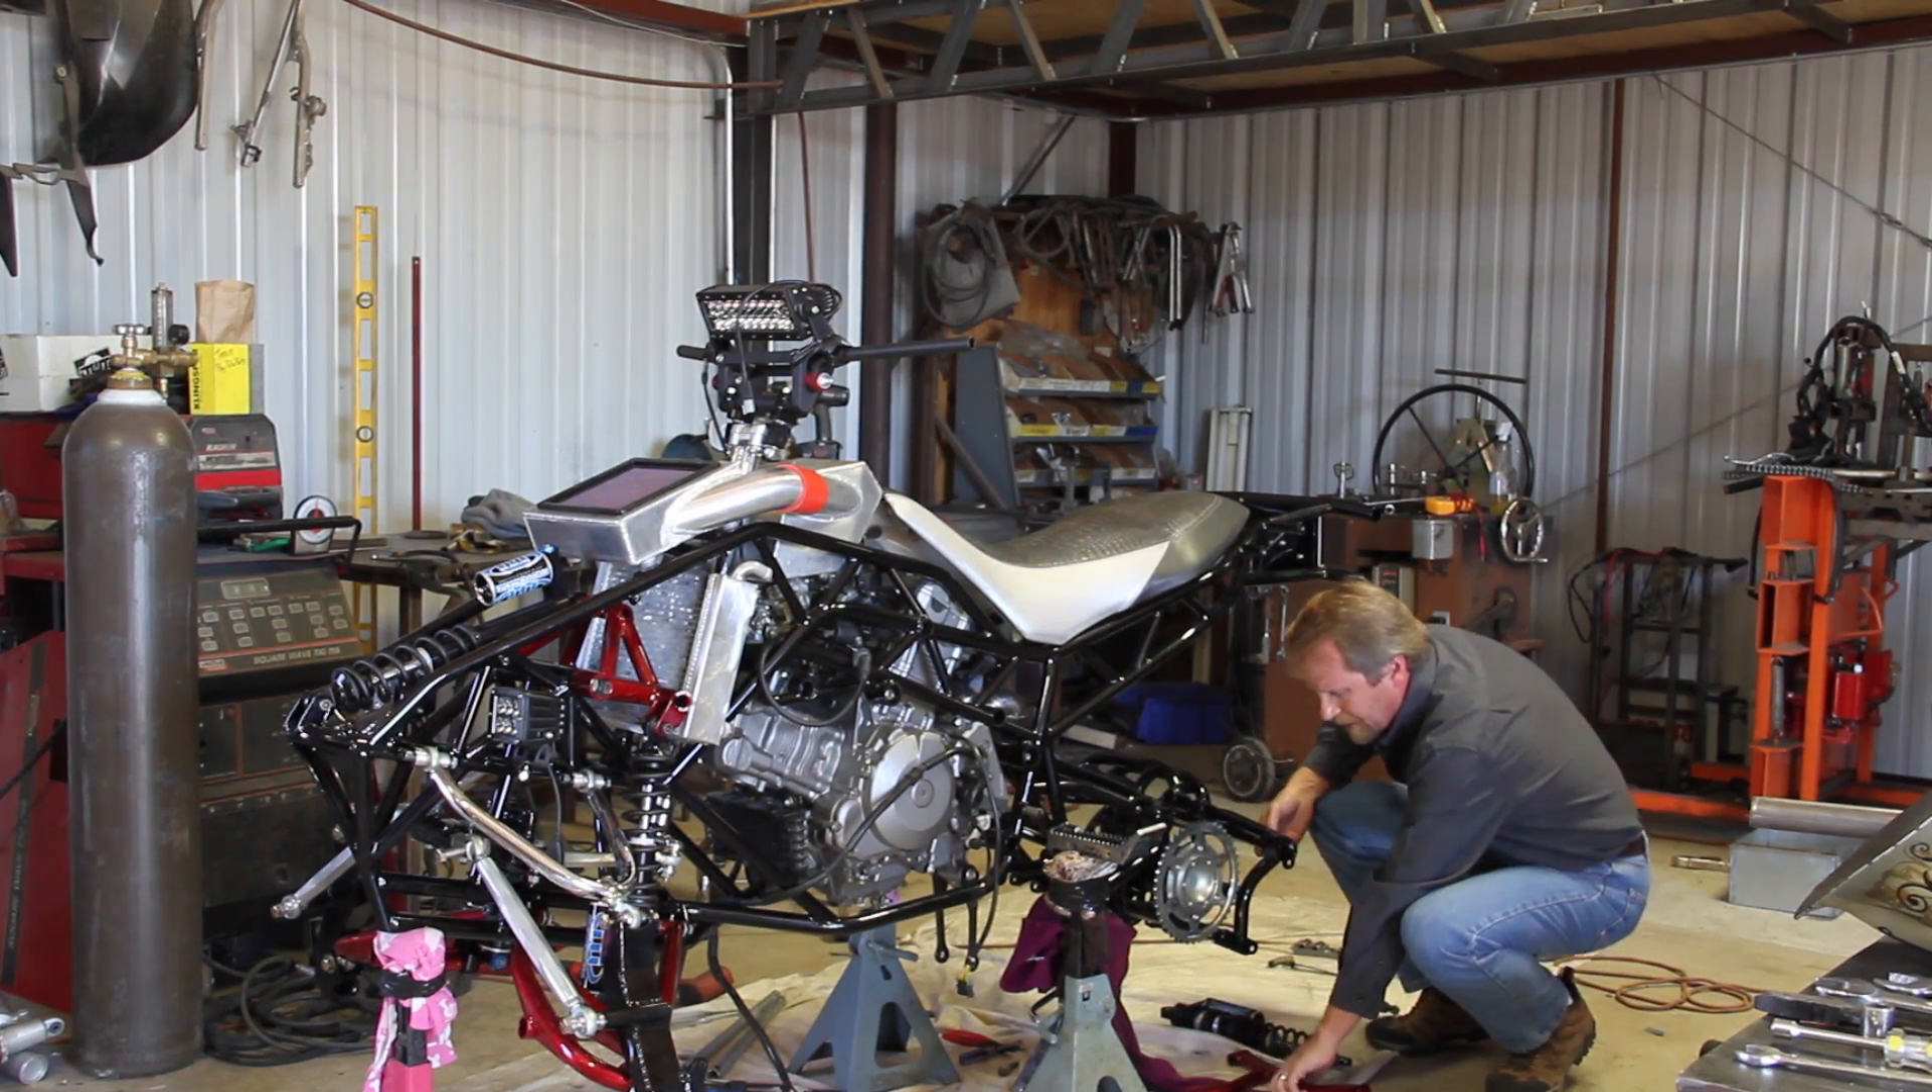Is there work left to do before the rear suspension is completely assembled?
Yes.